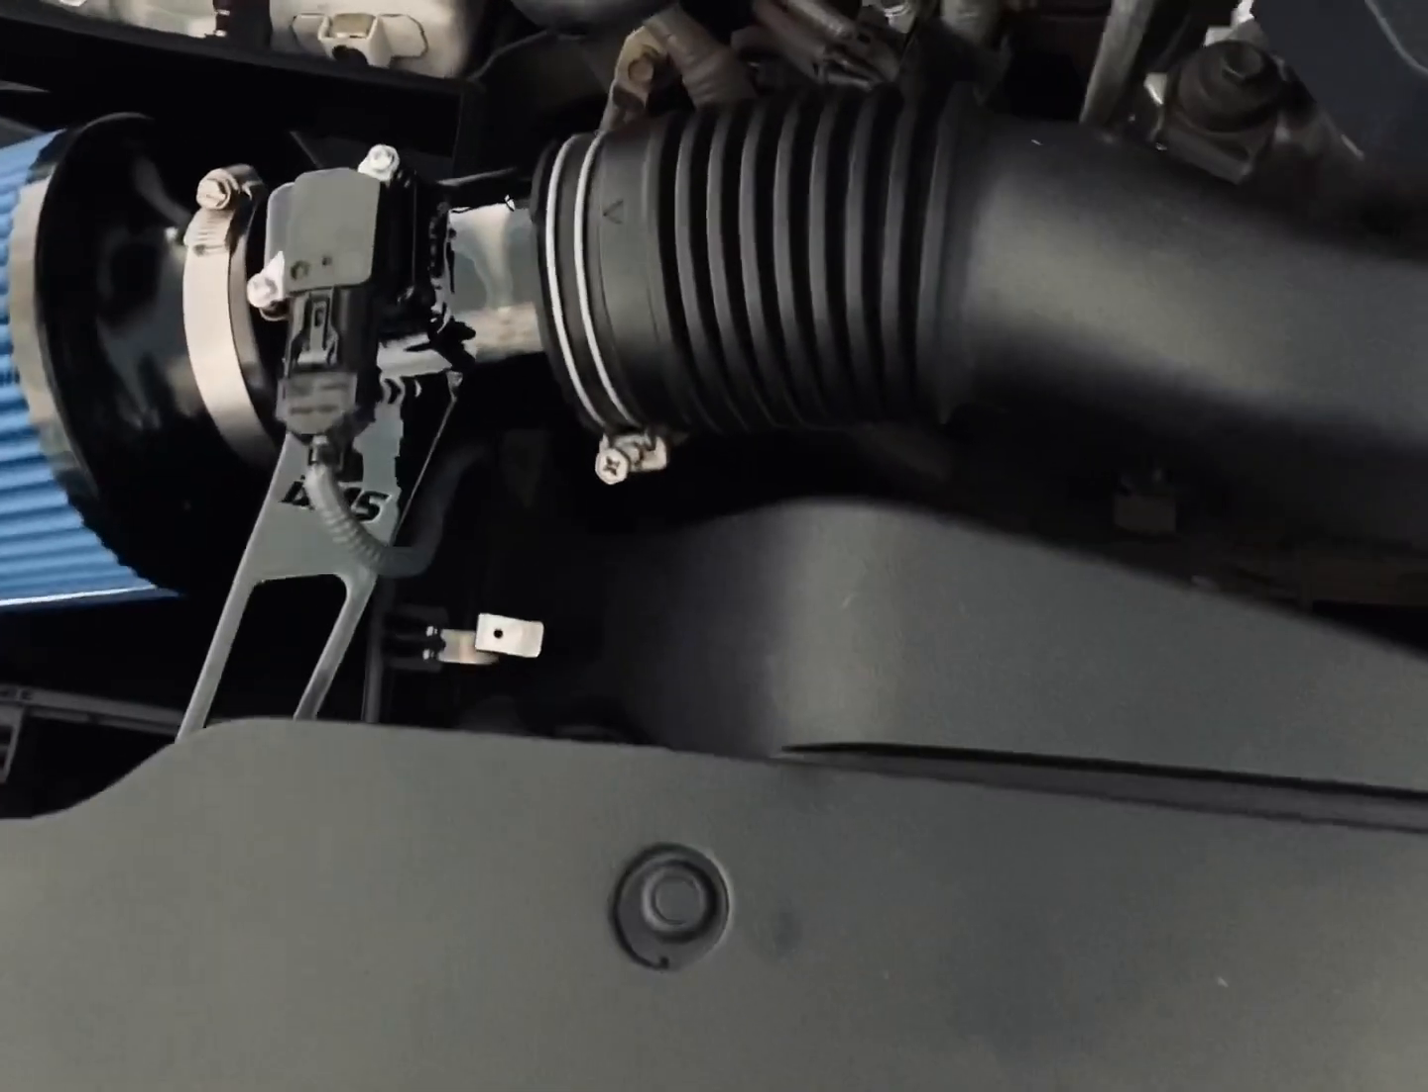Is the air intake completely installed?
Yes.